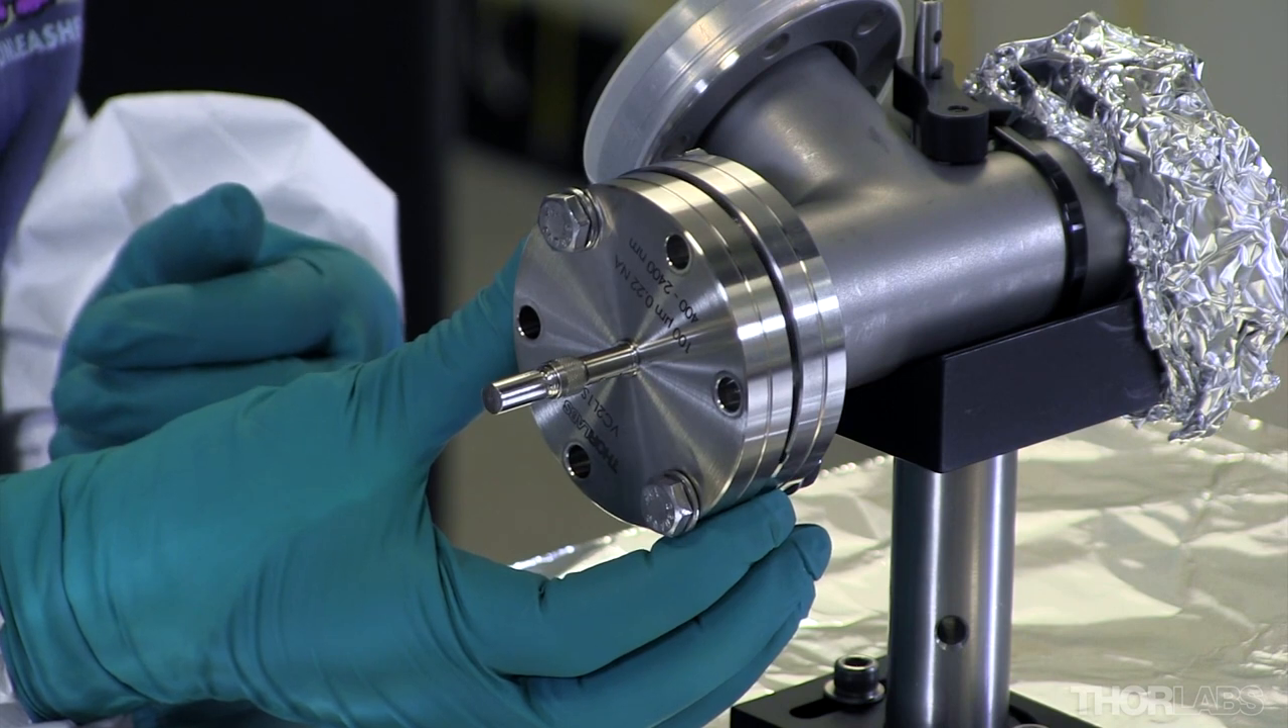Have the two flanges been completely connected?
No.